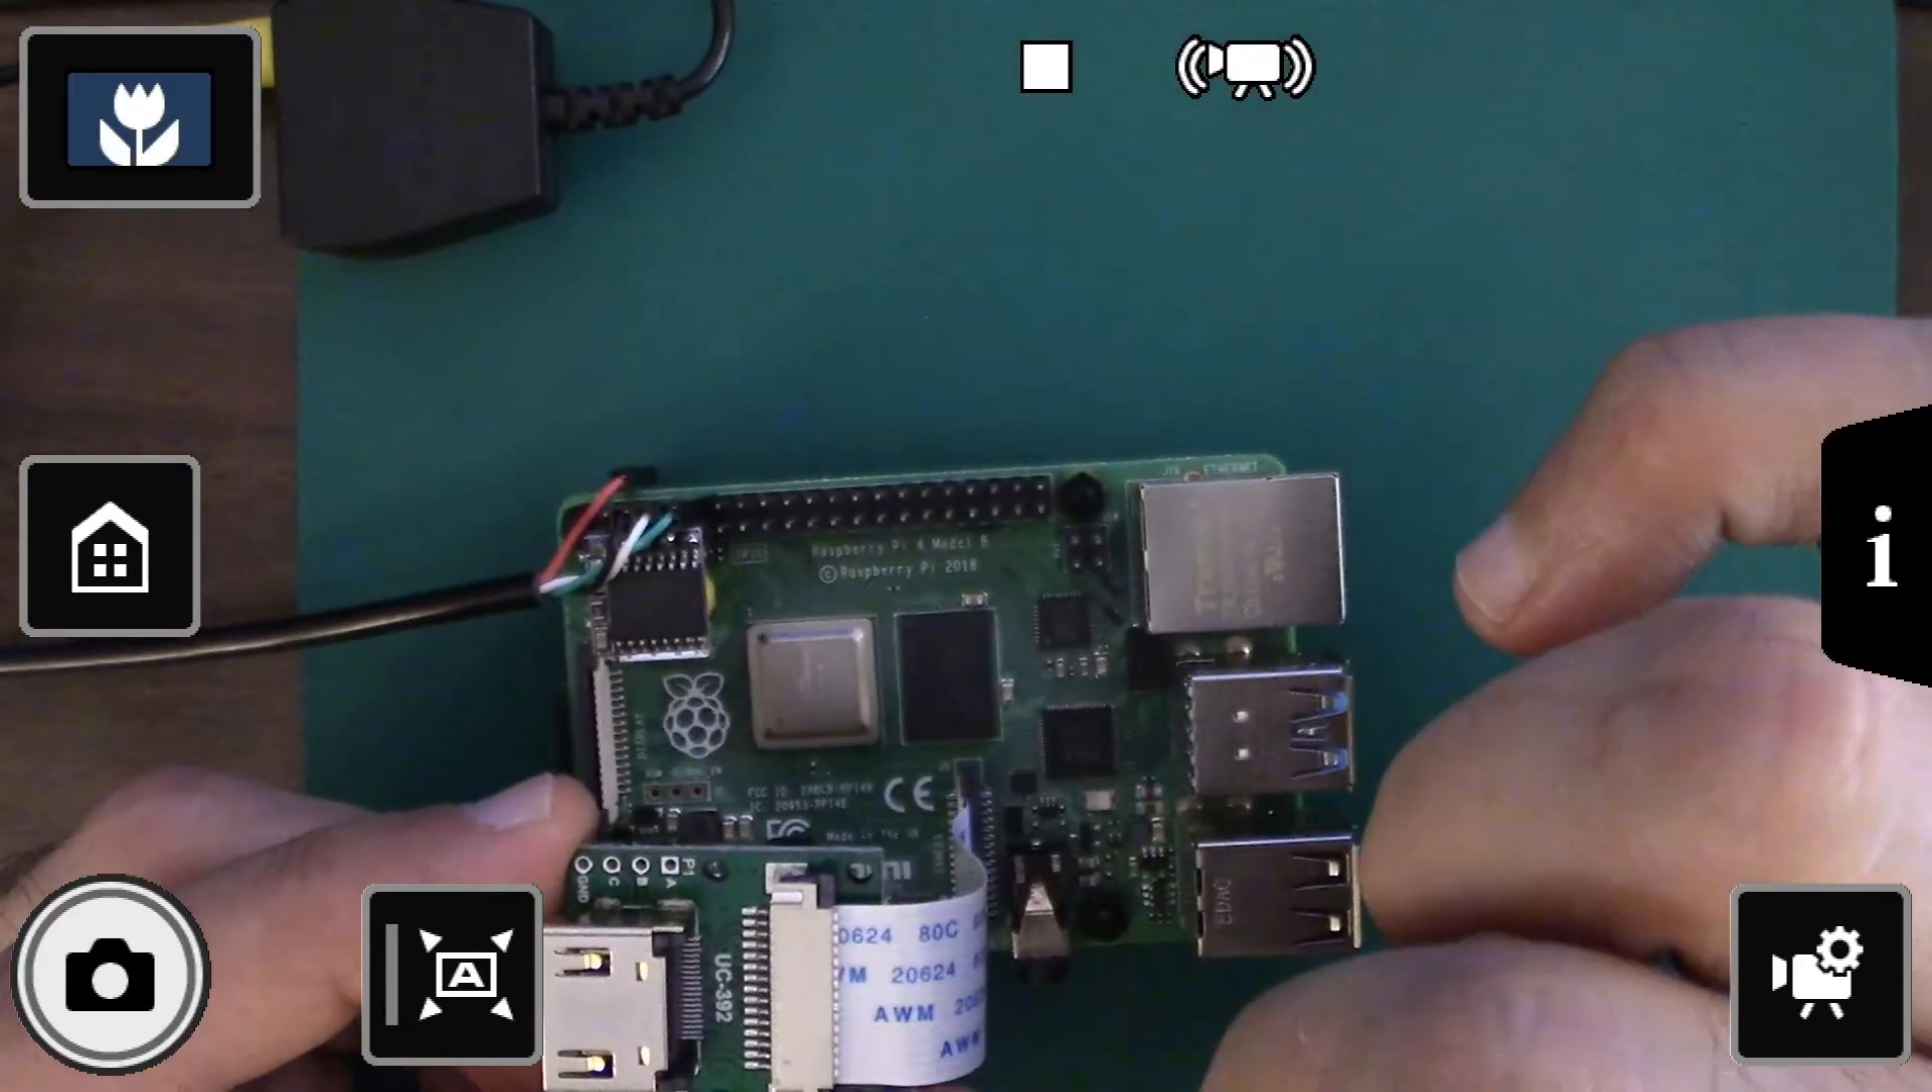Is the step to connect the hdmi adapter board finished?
Yes.